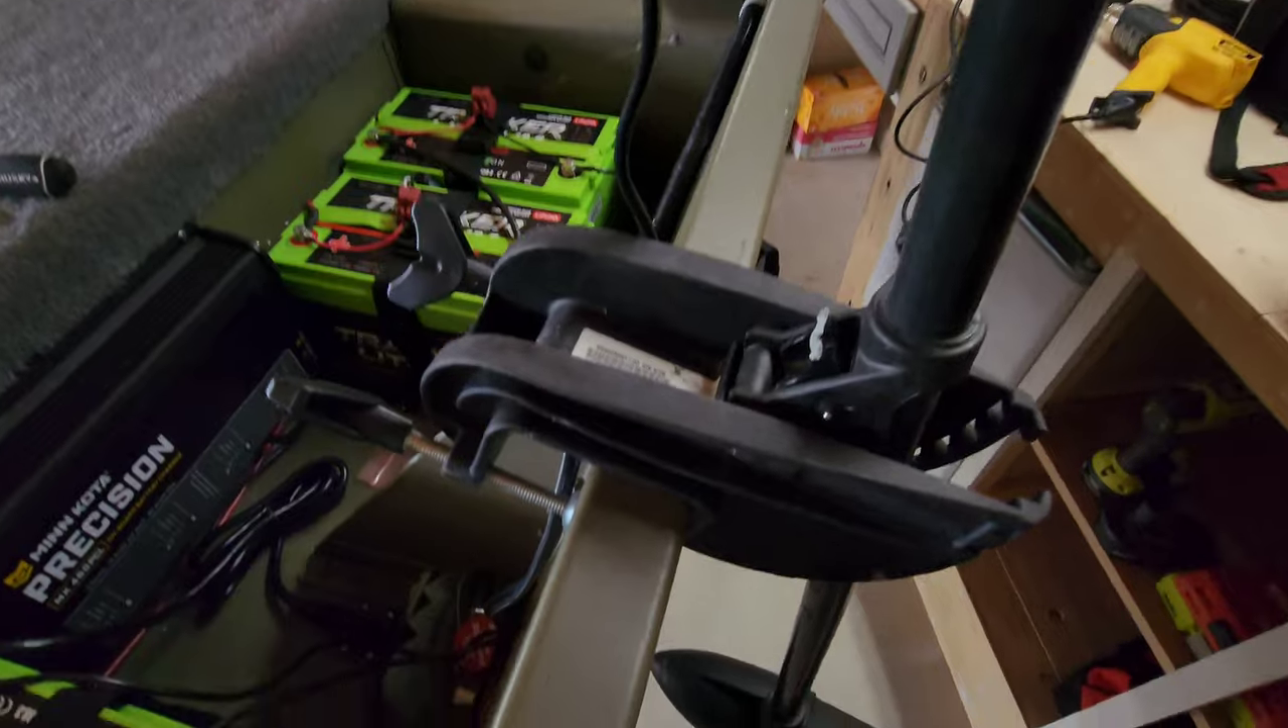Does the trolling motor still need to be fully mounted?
No.